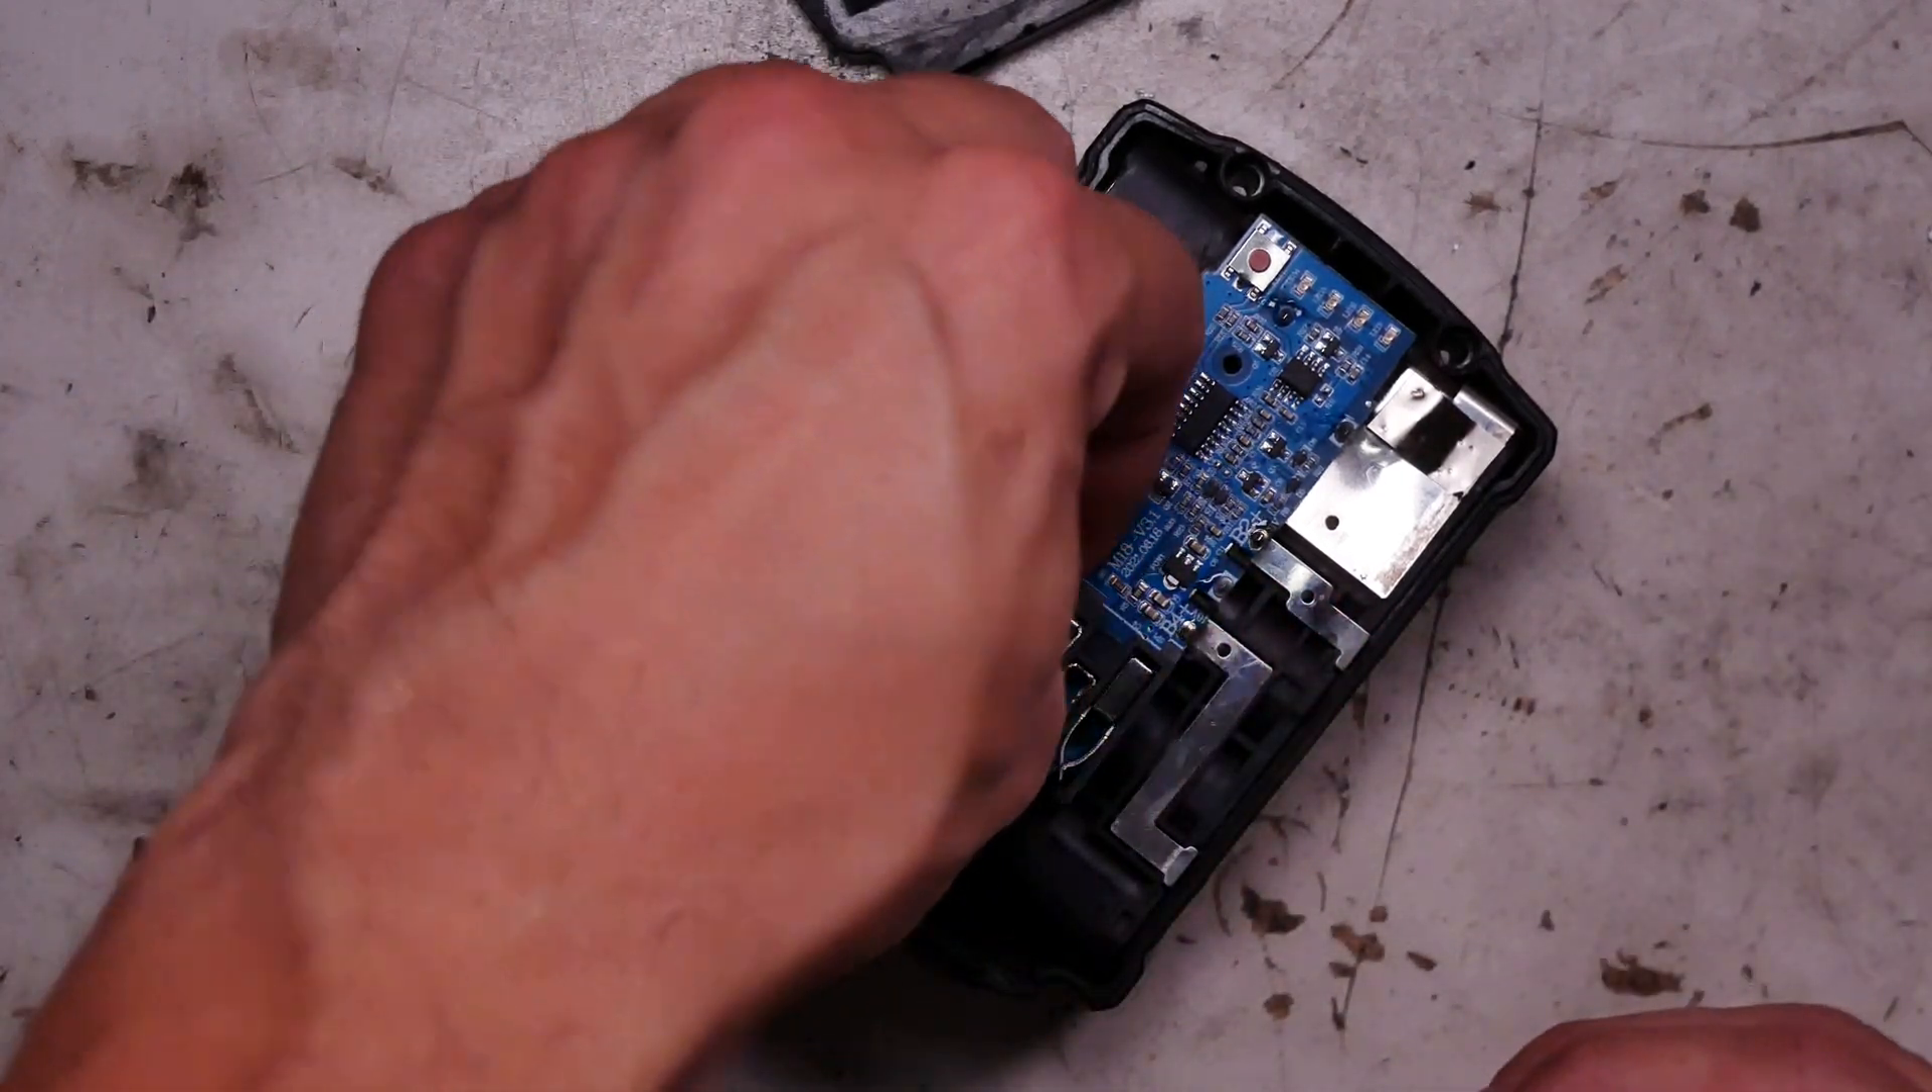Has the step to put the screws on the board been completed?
No.